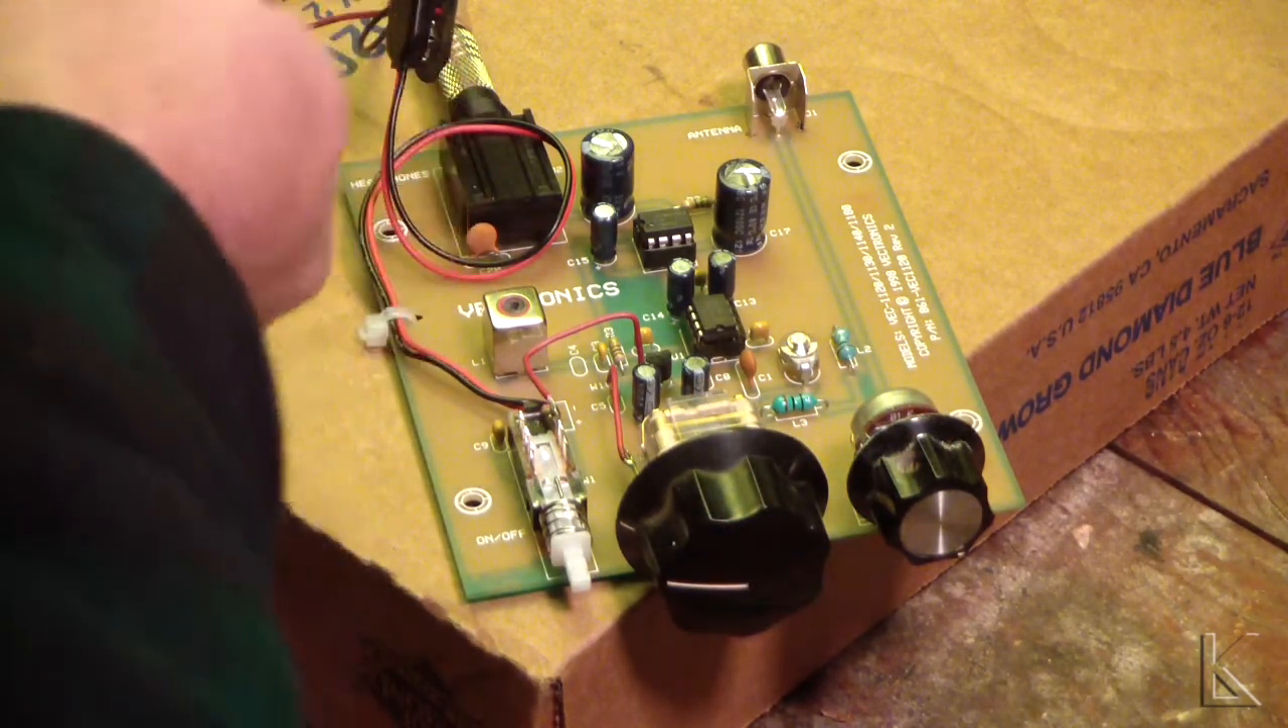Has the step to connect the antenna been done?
No.